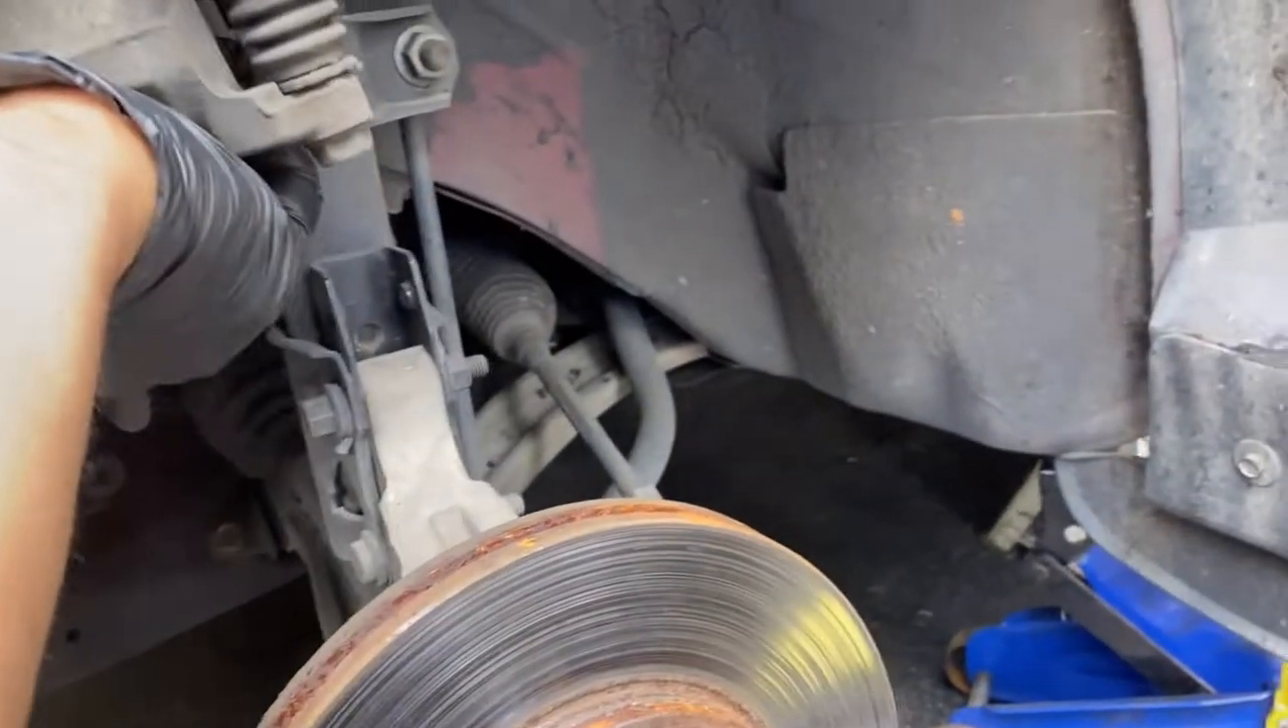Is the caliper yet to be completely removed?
No.